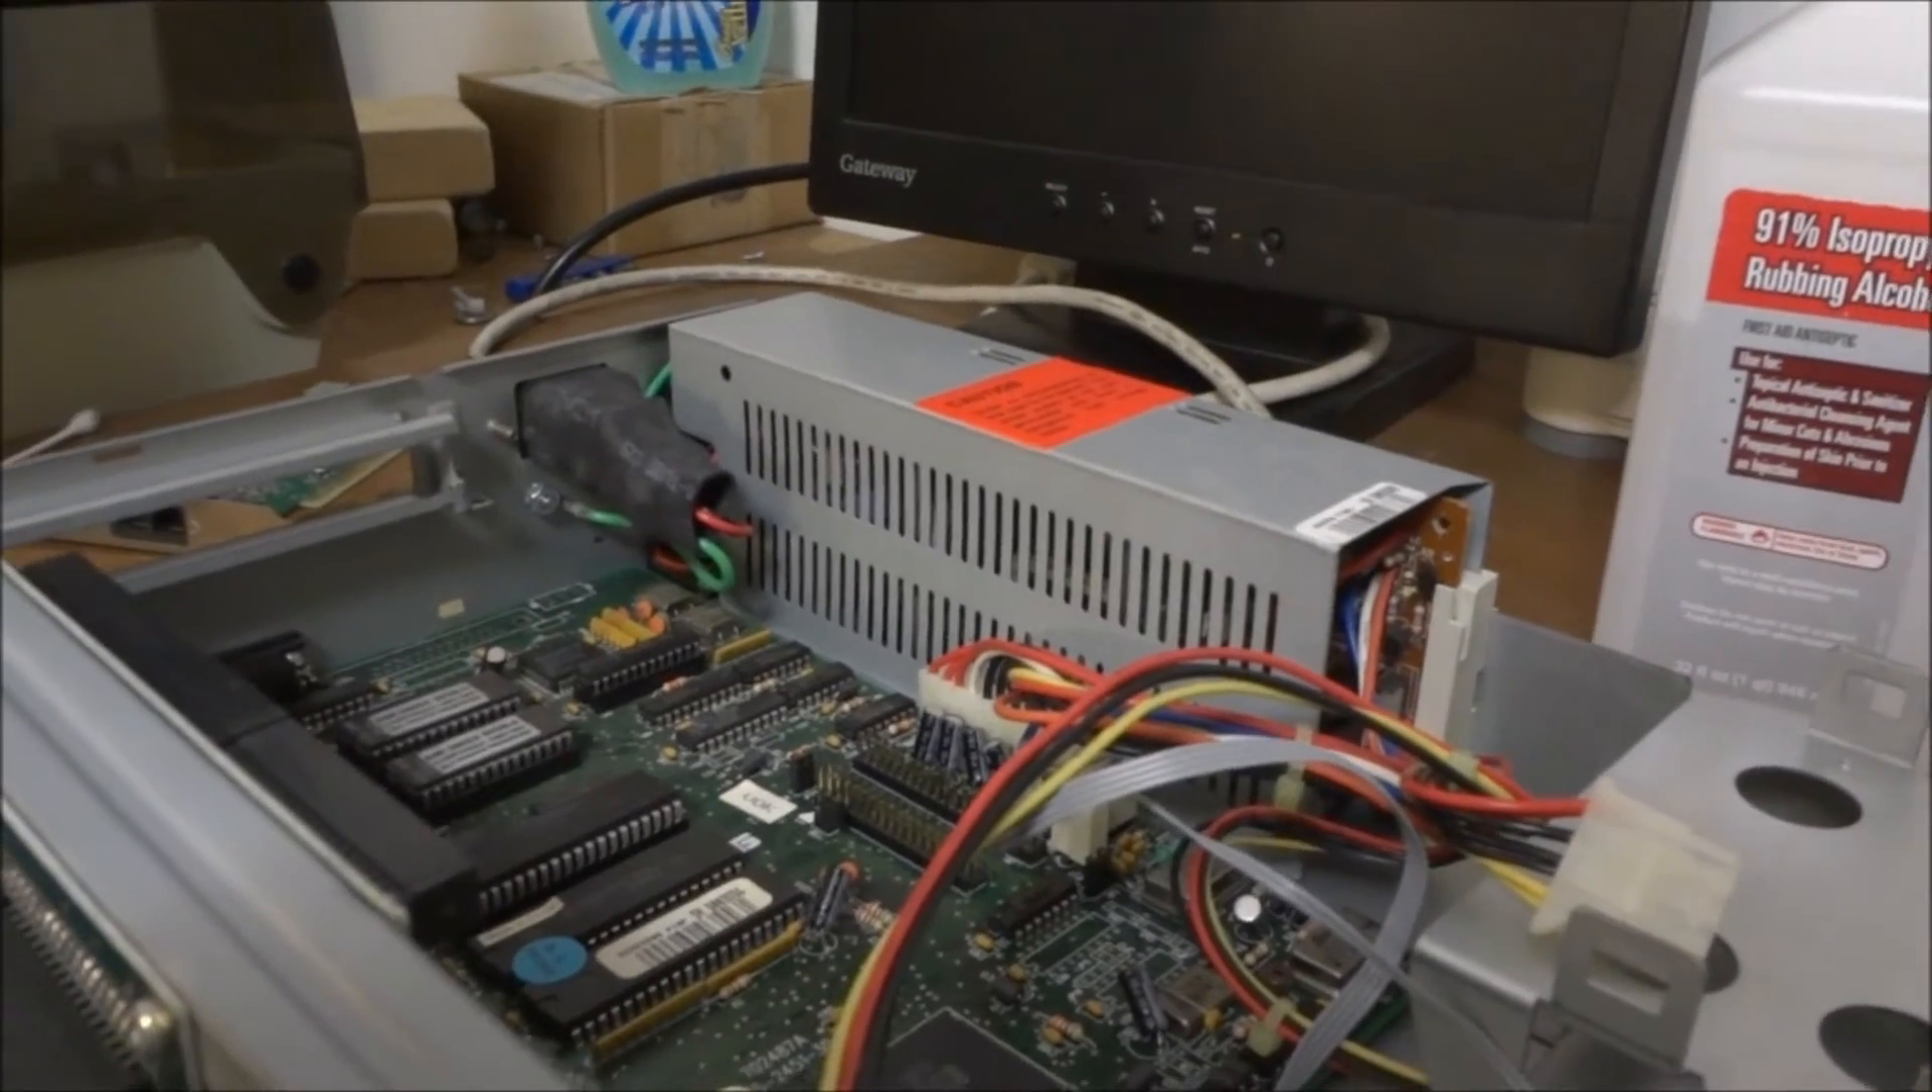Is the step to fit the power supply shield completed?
Yes.